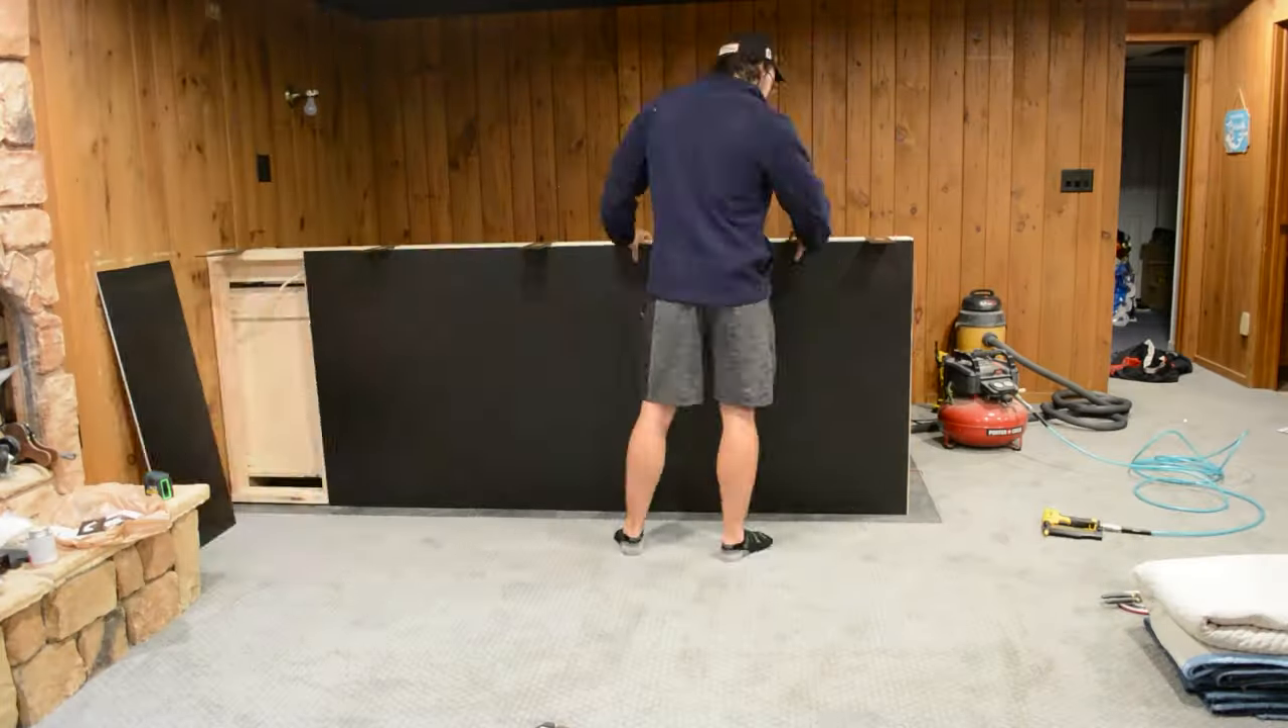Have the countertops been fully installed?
No.